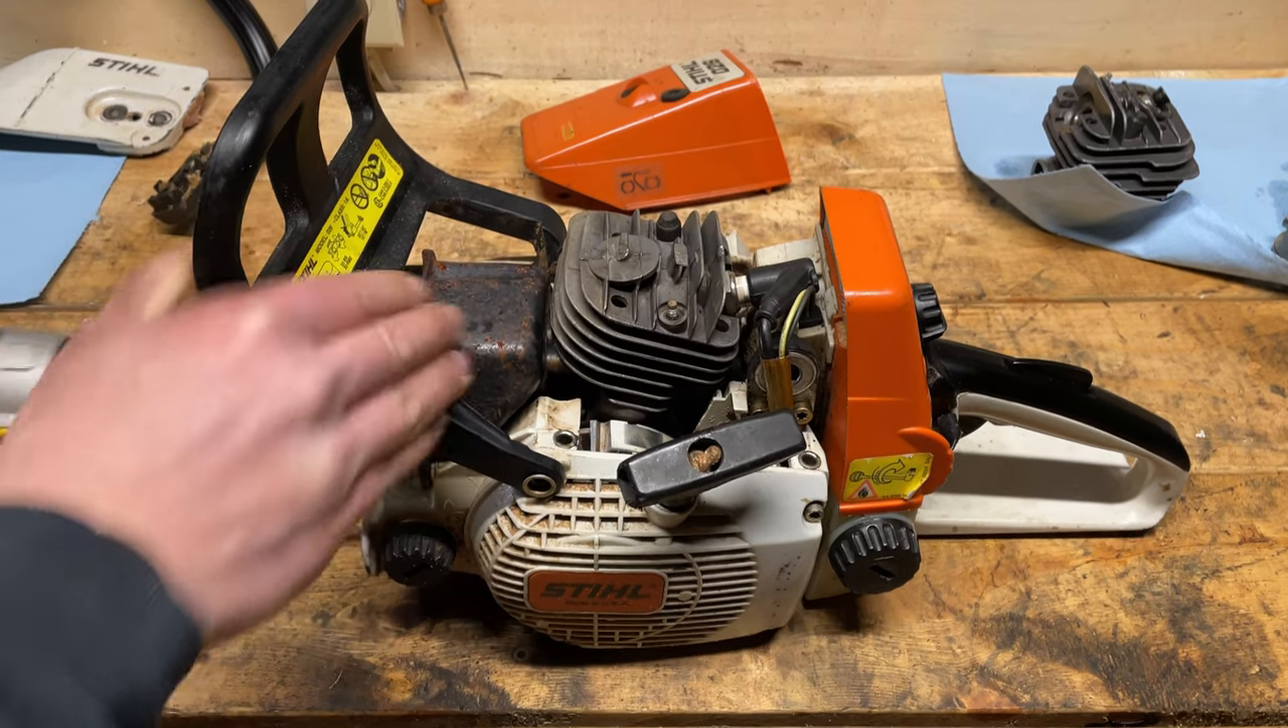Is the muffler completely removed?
No.